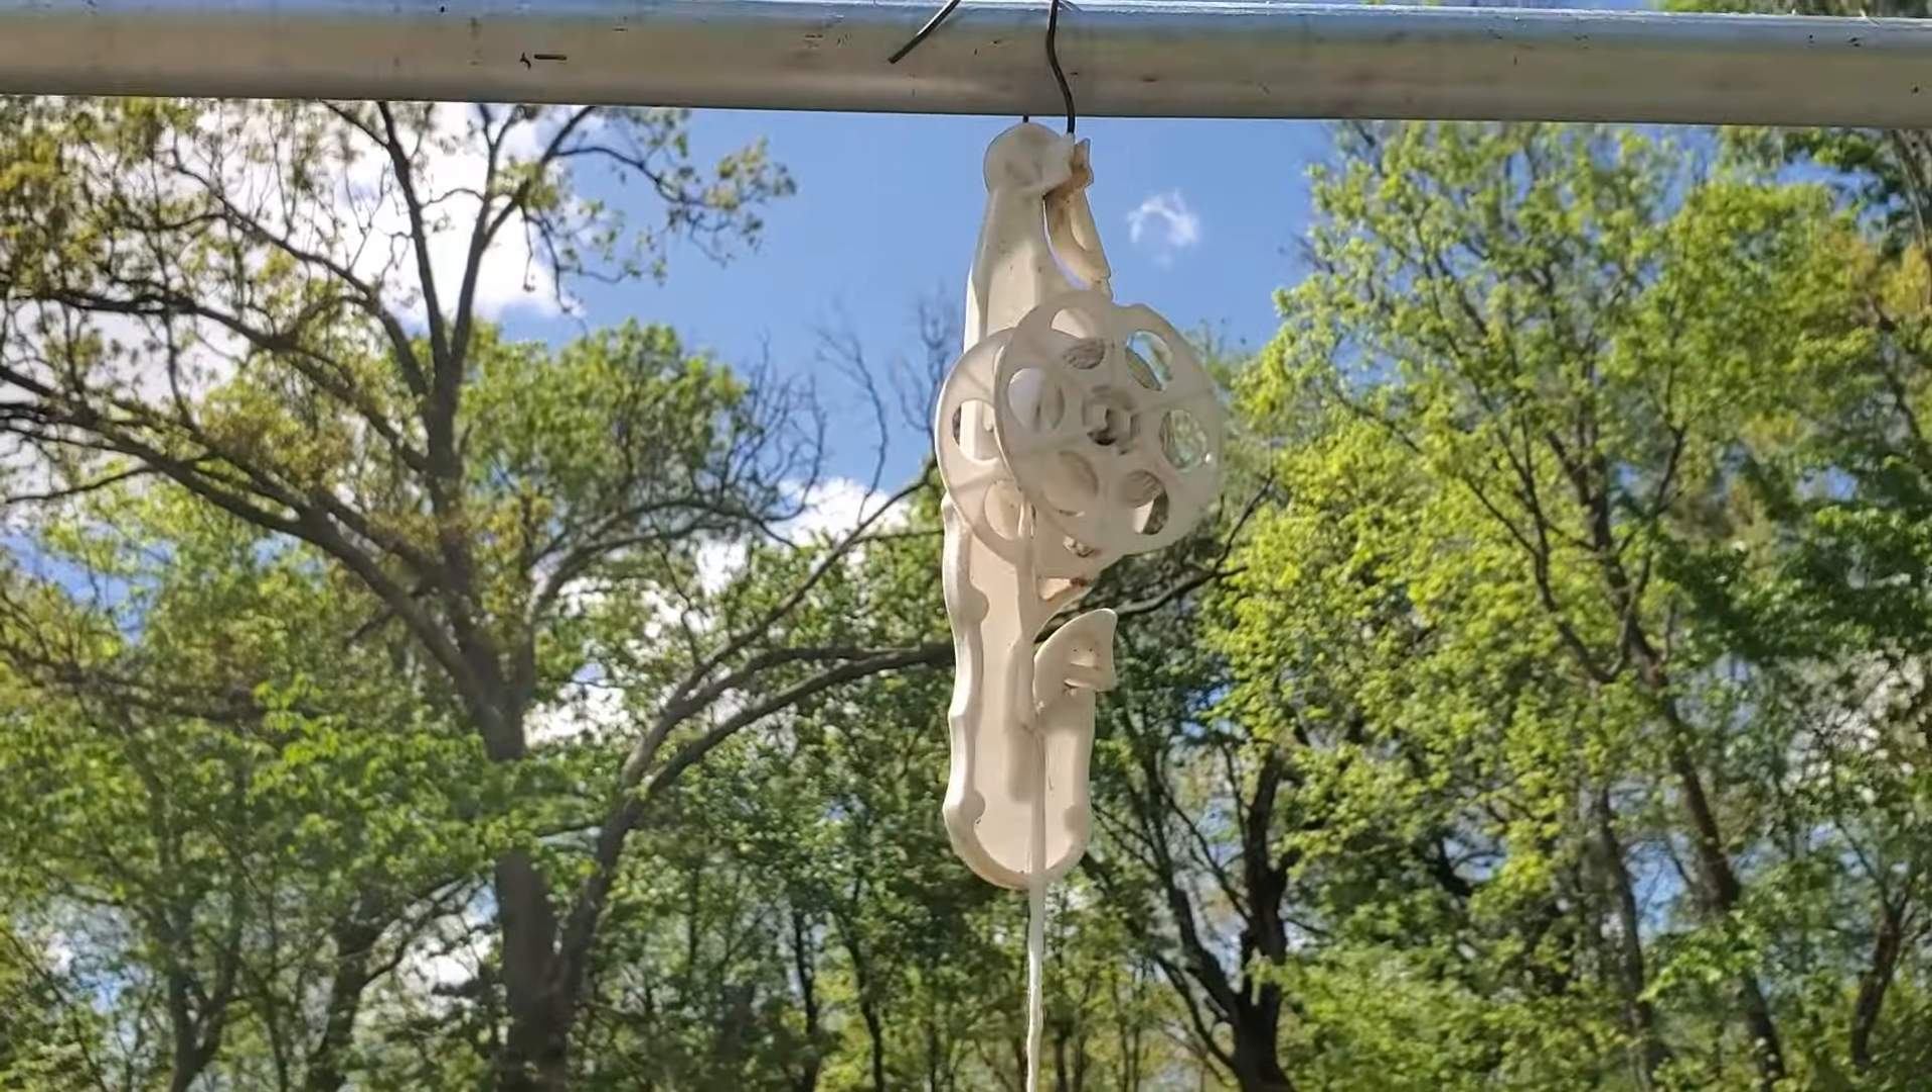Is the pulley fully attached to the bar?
Yes.